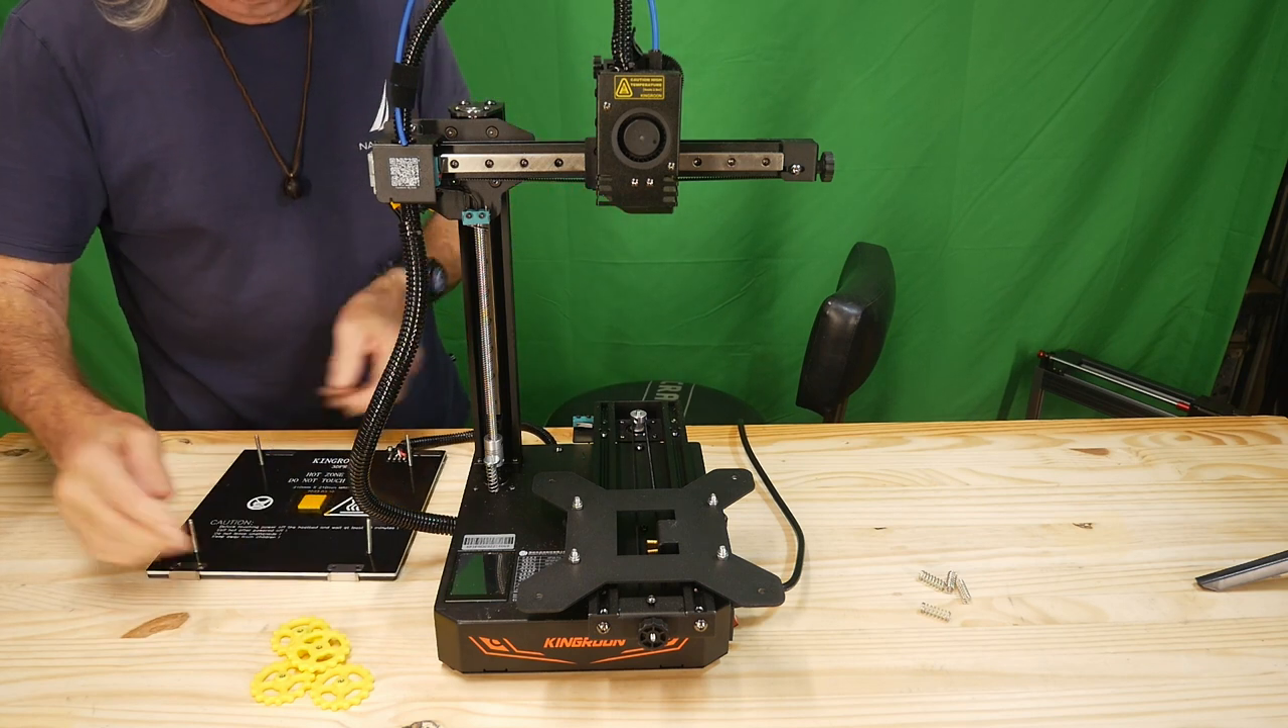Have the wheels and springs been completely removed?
Yes.